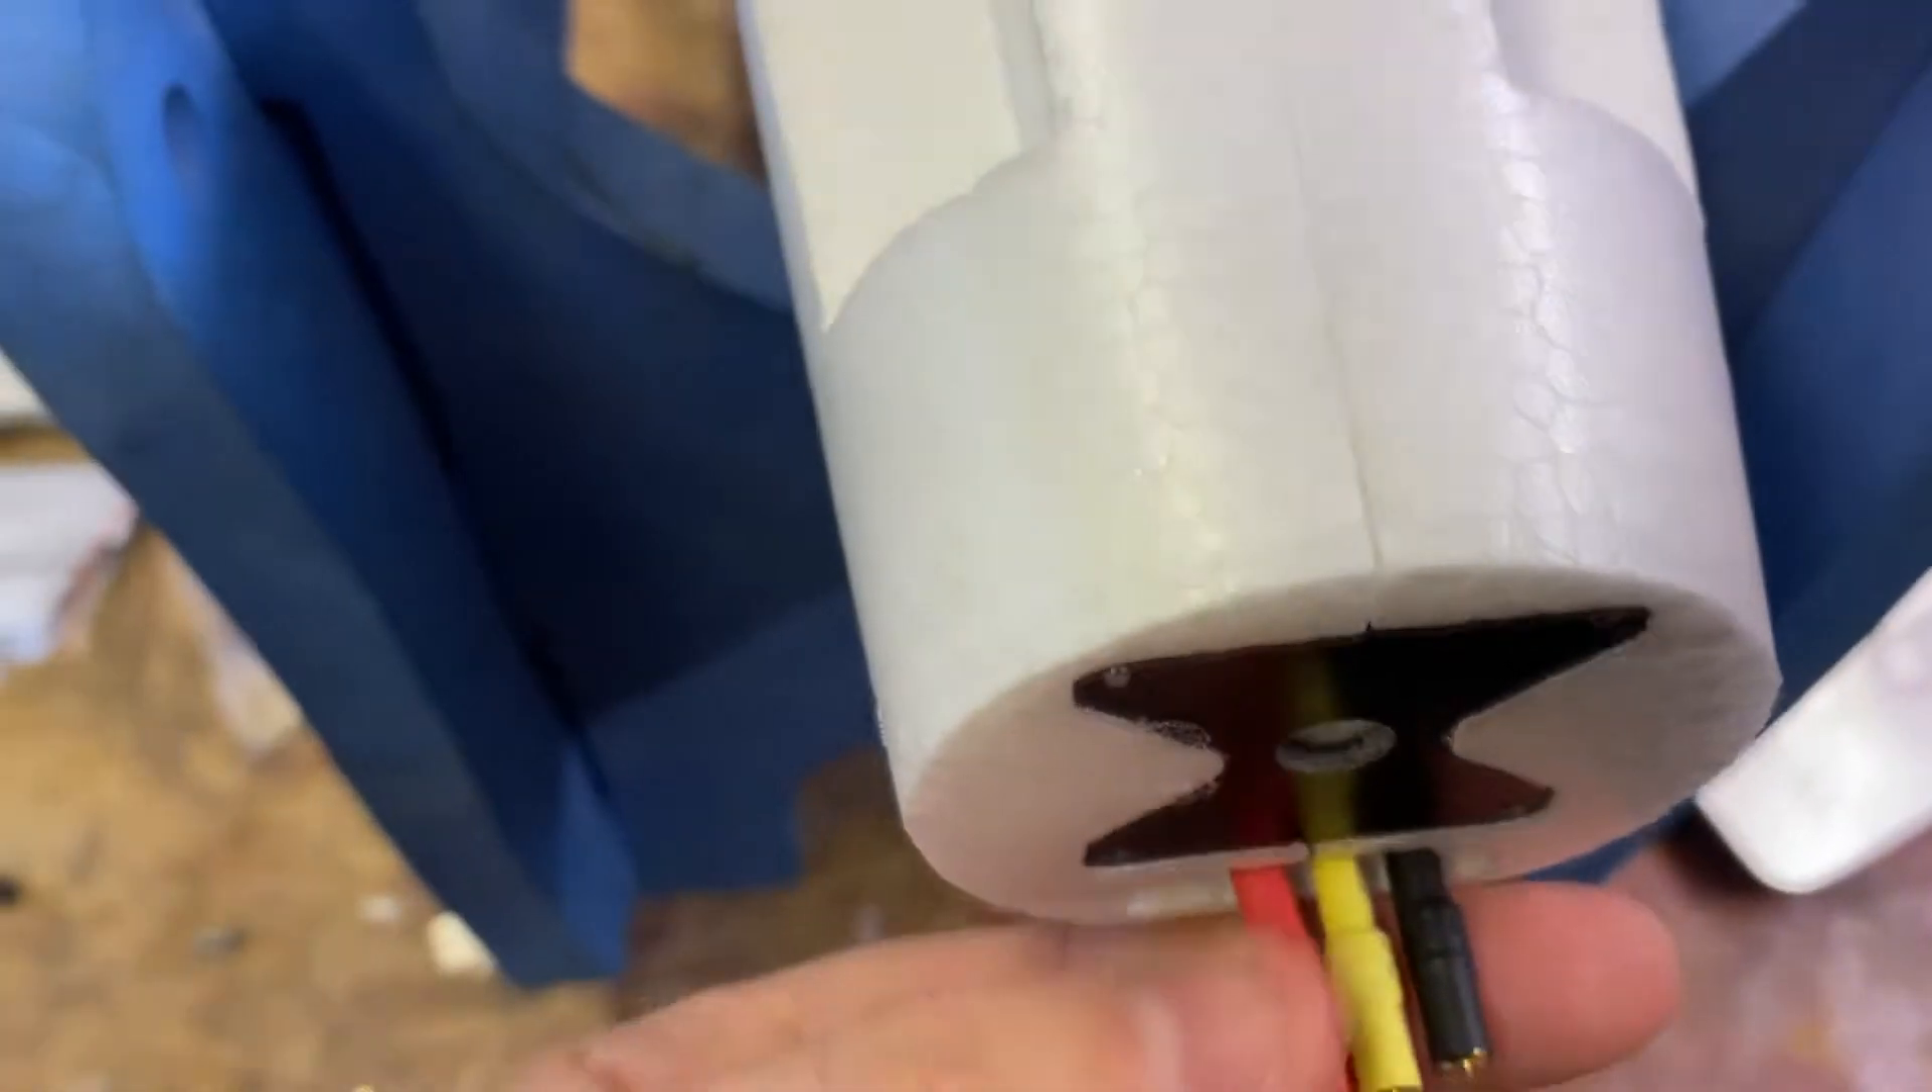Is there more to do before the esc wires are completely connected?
Yes.